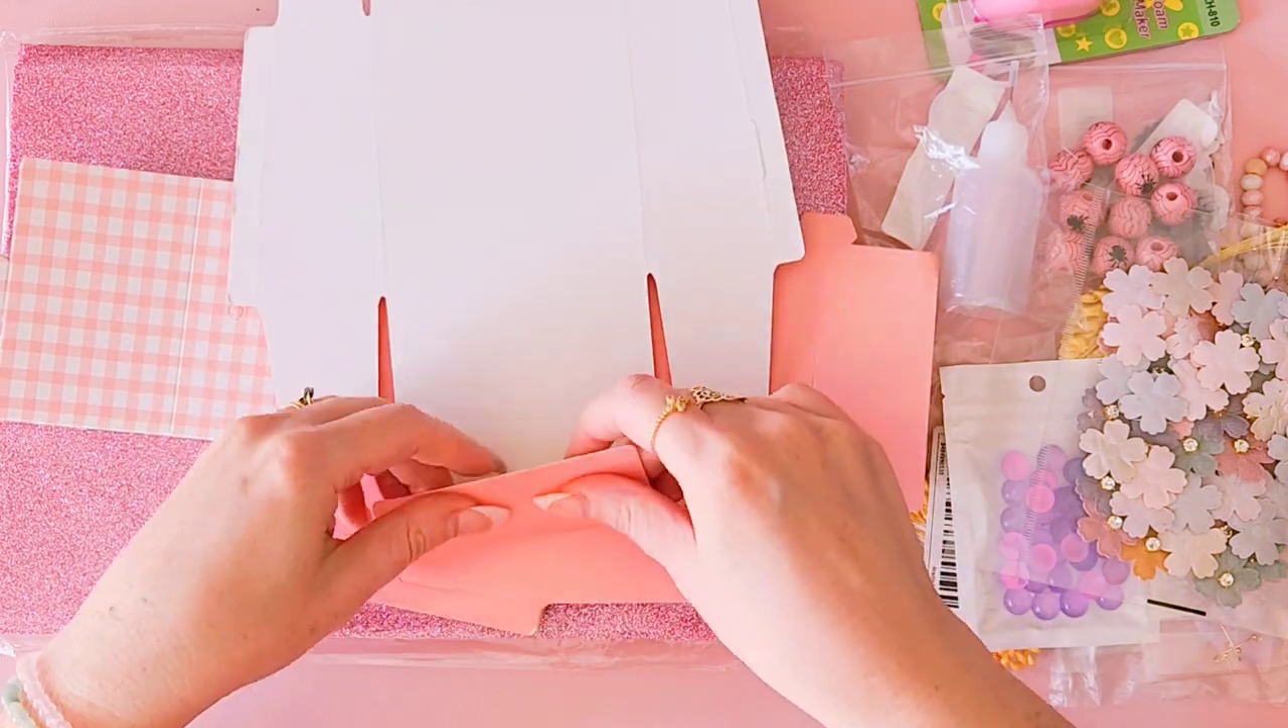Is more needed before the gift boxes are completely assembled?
Yes.